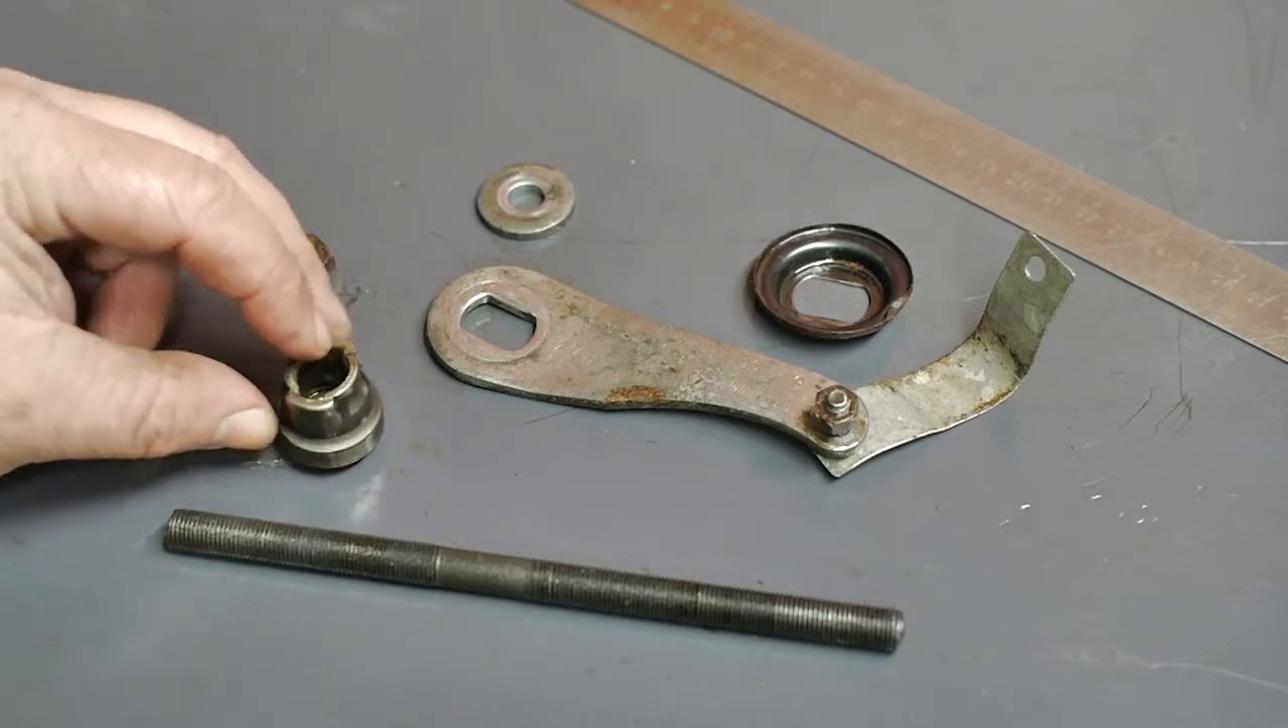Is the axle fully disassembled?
Yes.